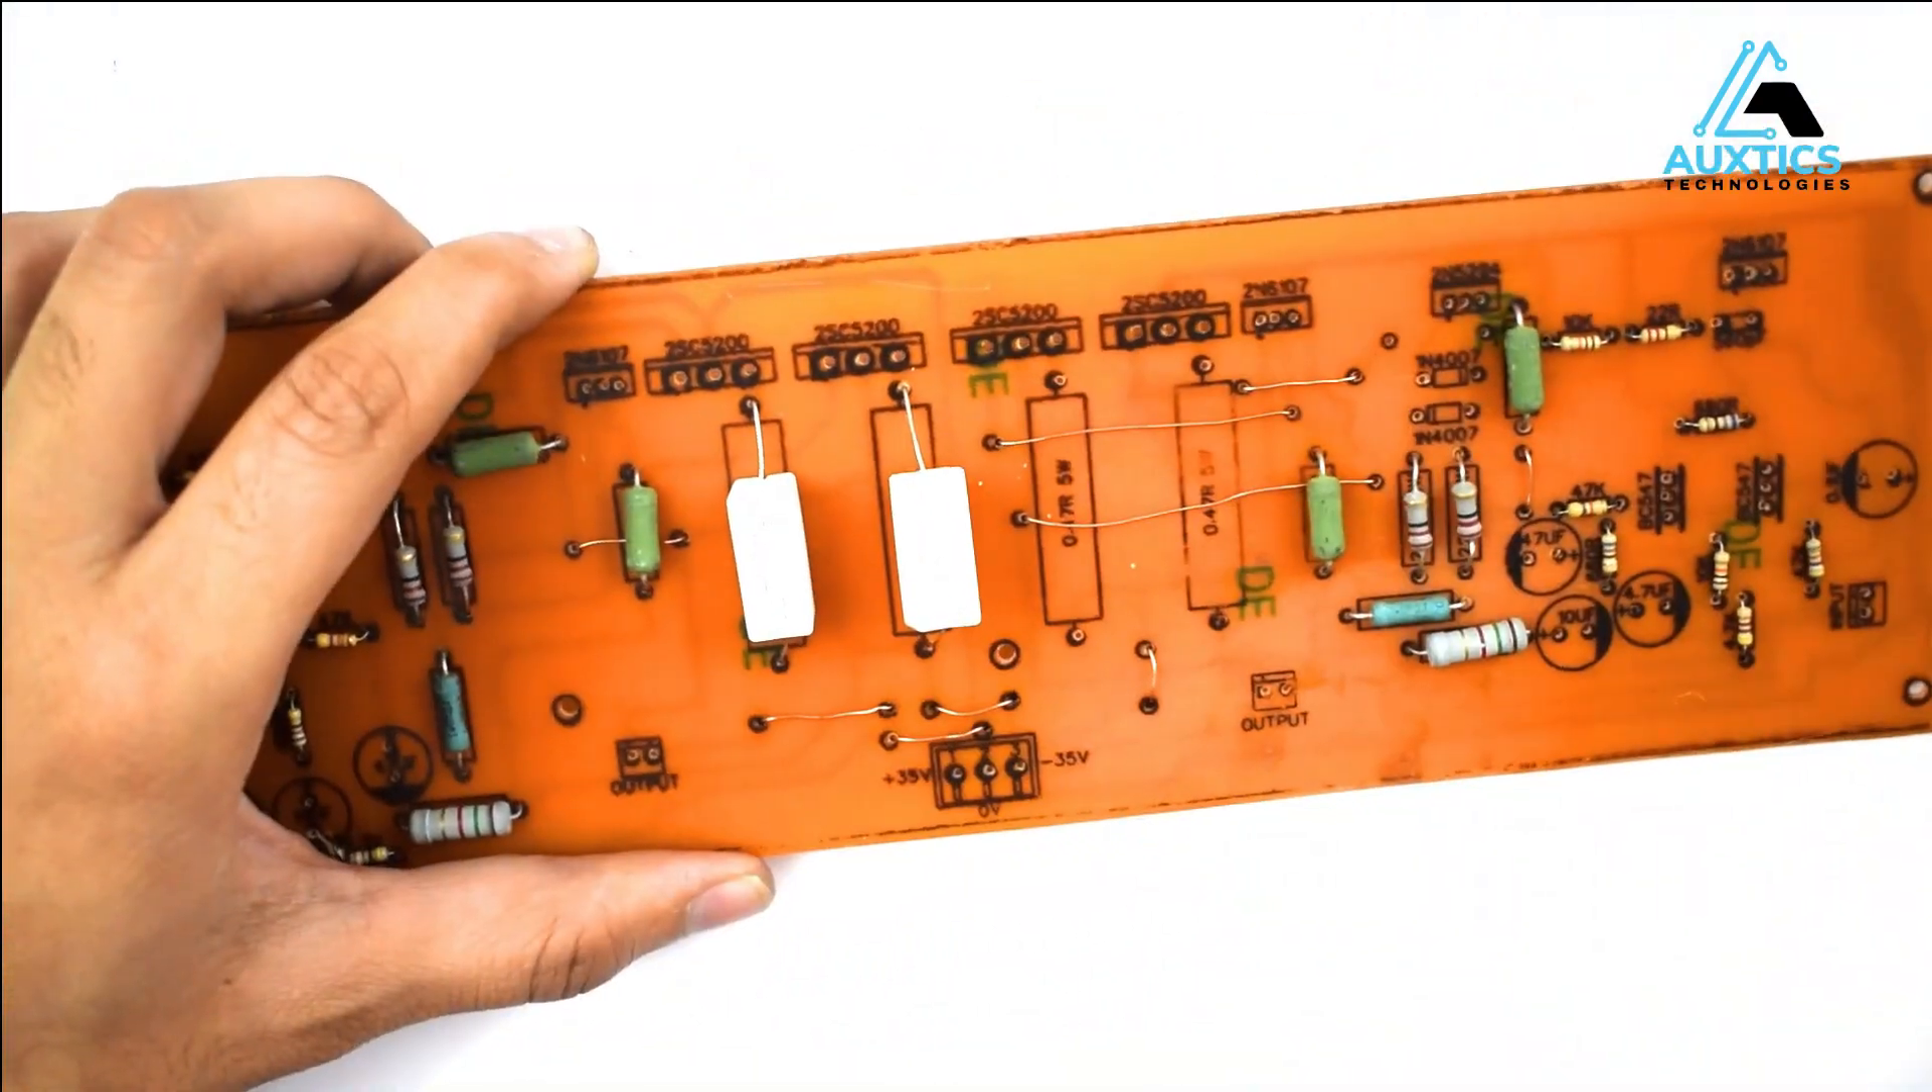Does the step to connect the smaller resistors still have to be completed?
No.